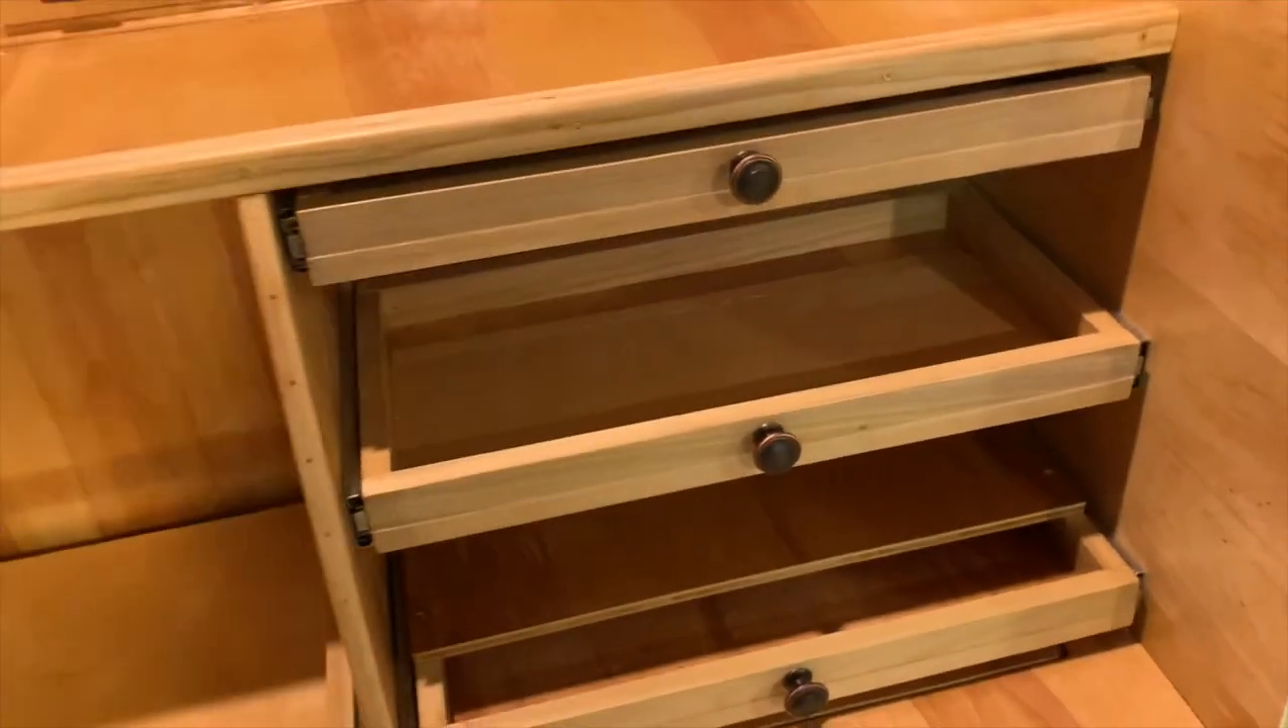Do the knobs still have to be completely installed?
No.